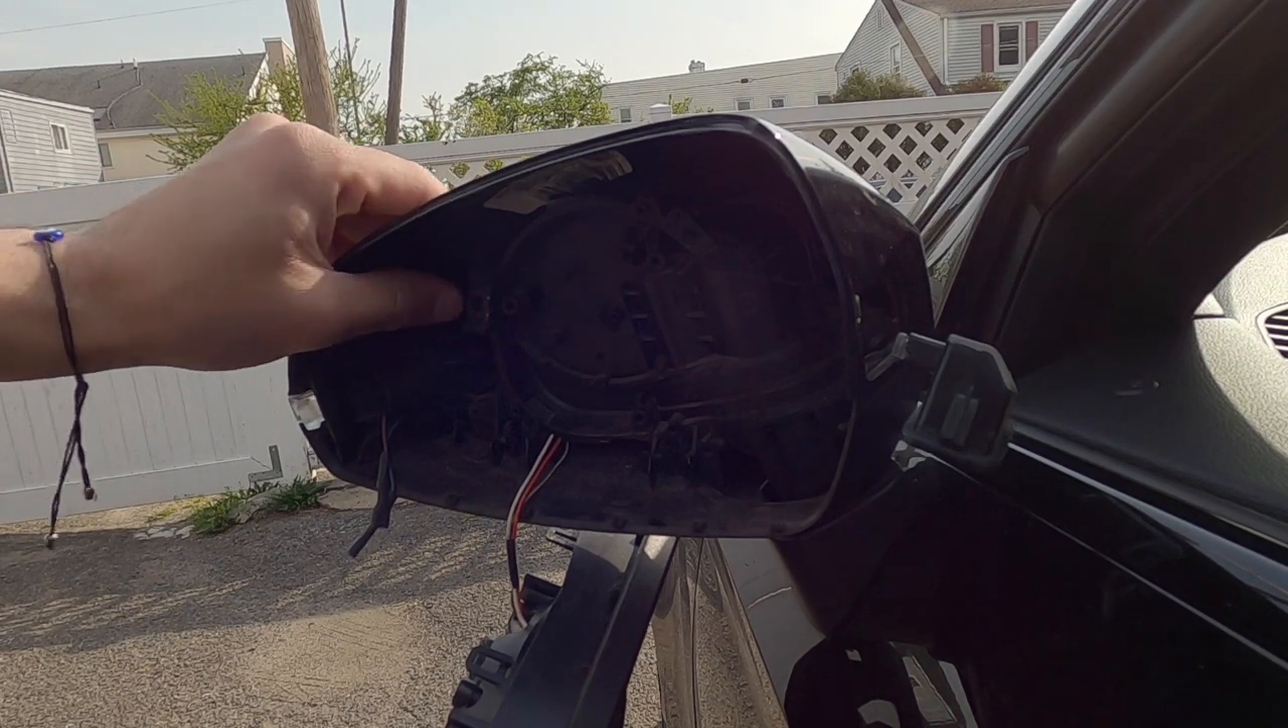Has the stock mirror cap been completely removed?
No.